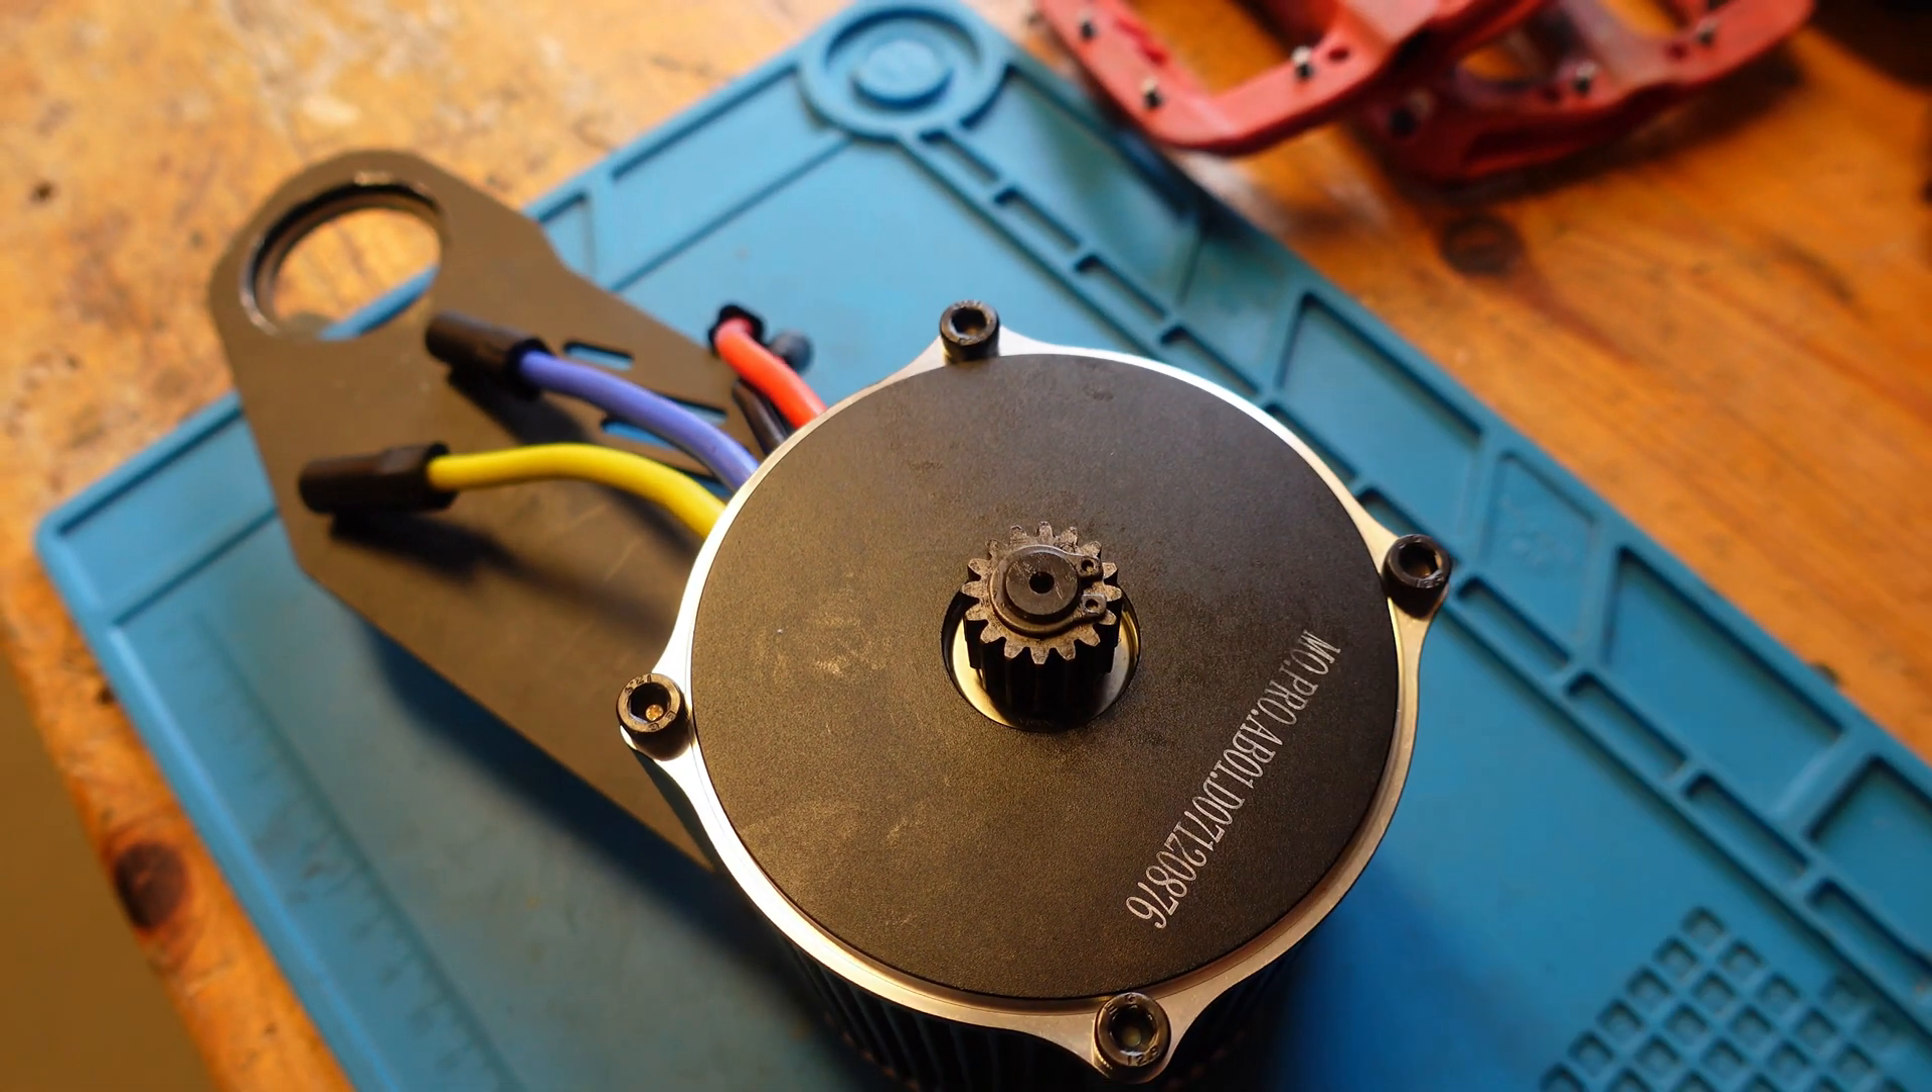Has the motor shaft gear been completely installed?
Yes.